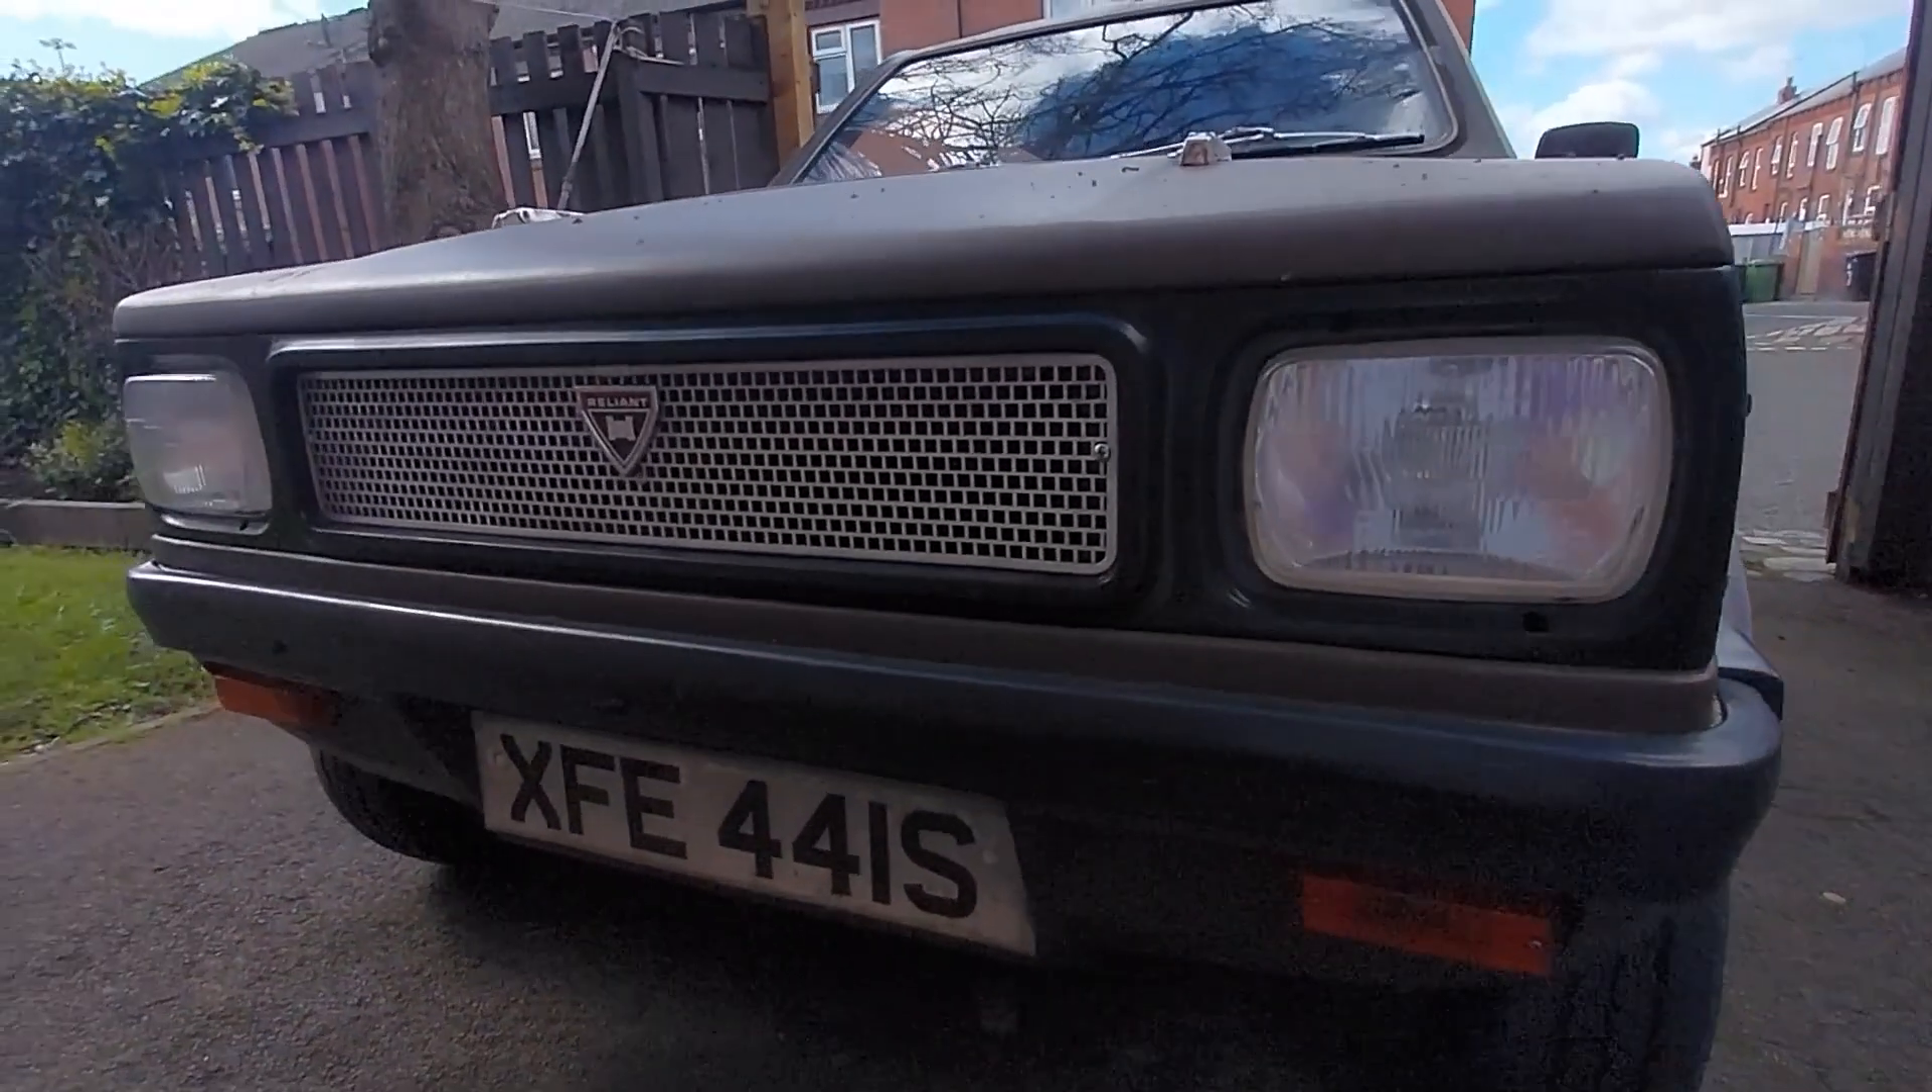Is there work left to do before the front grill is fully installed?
No.